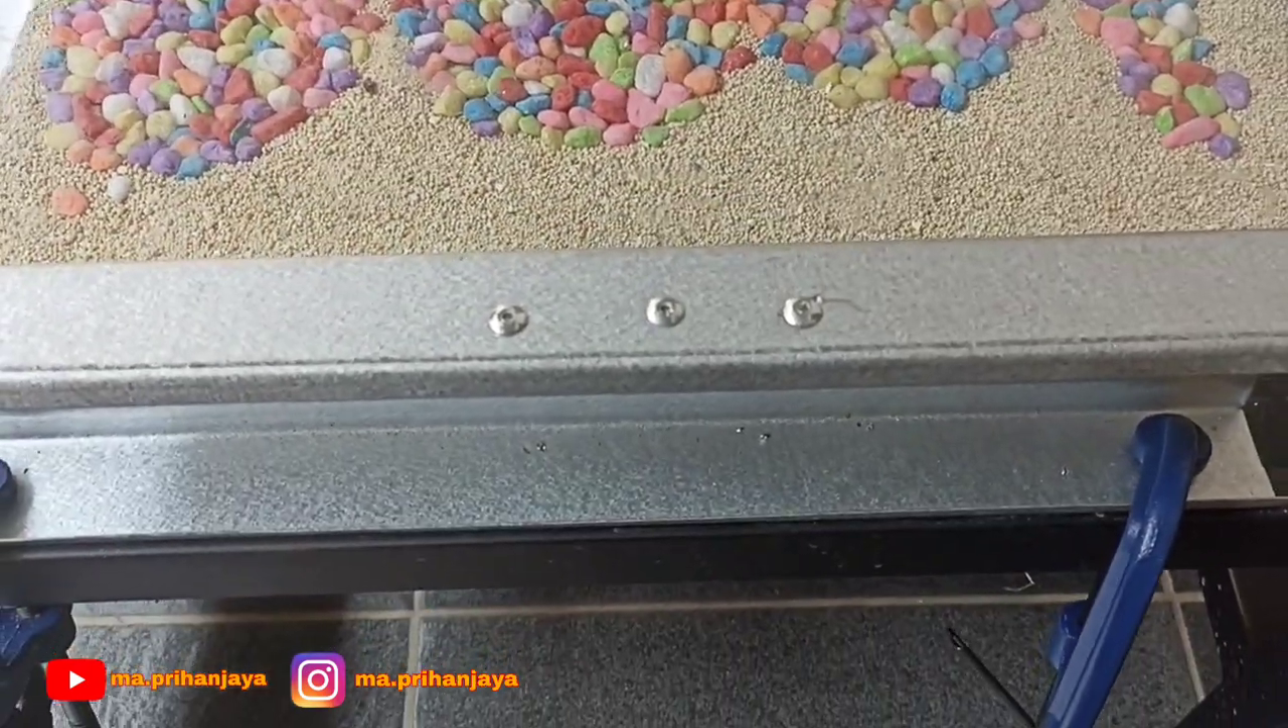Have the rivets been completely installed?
Yes.